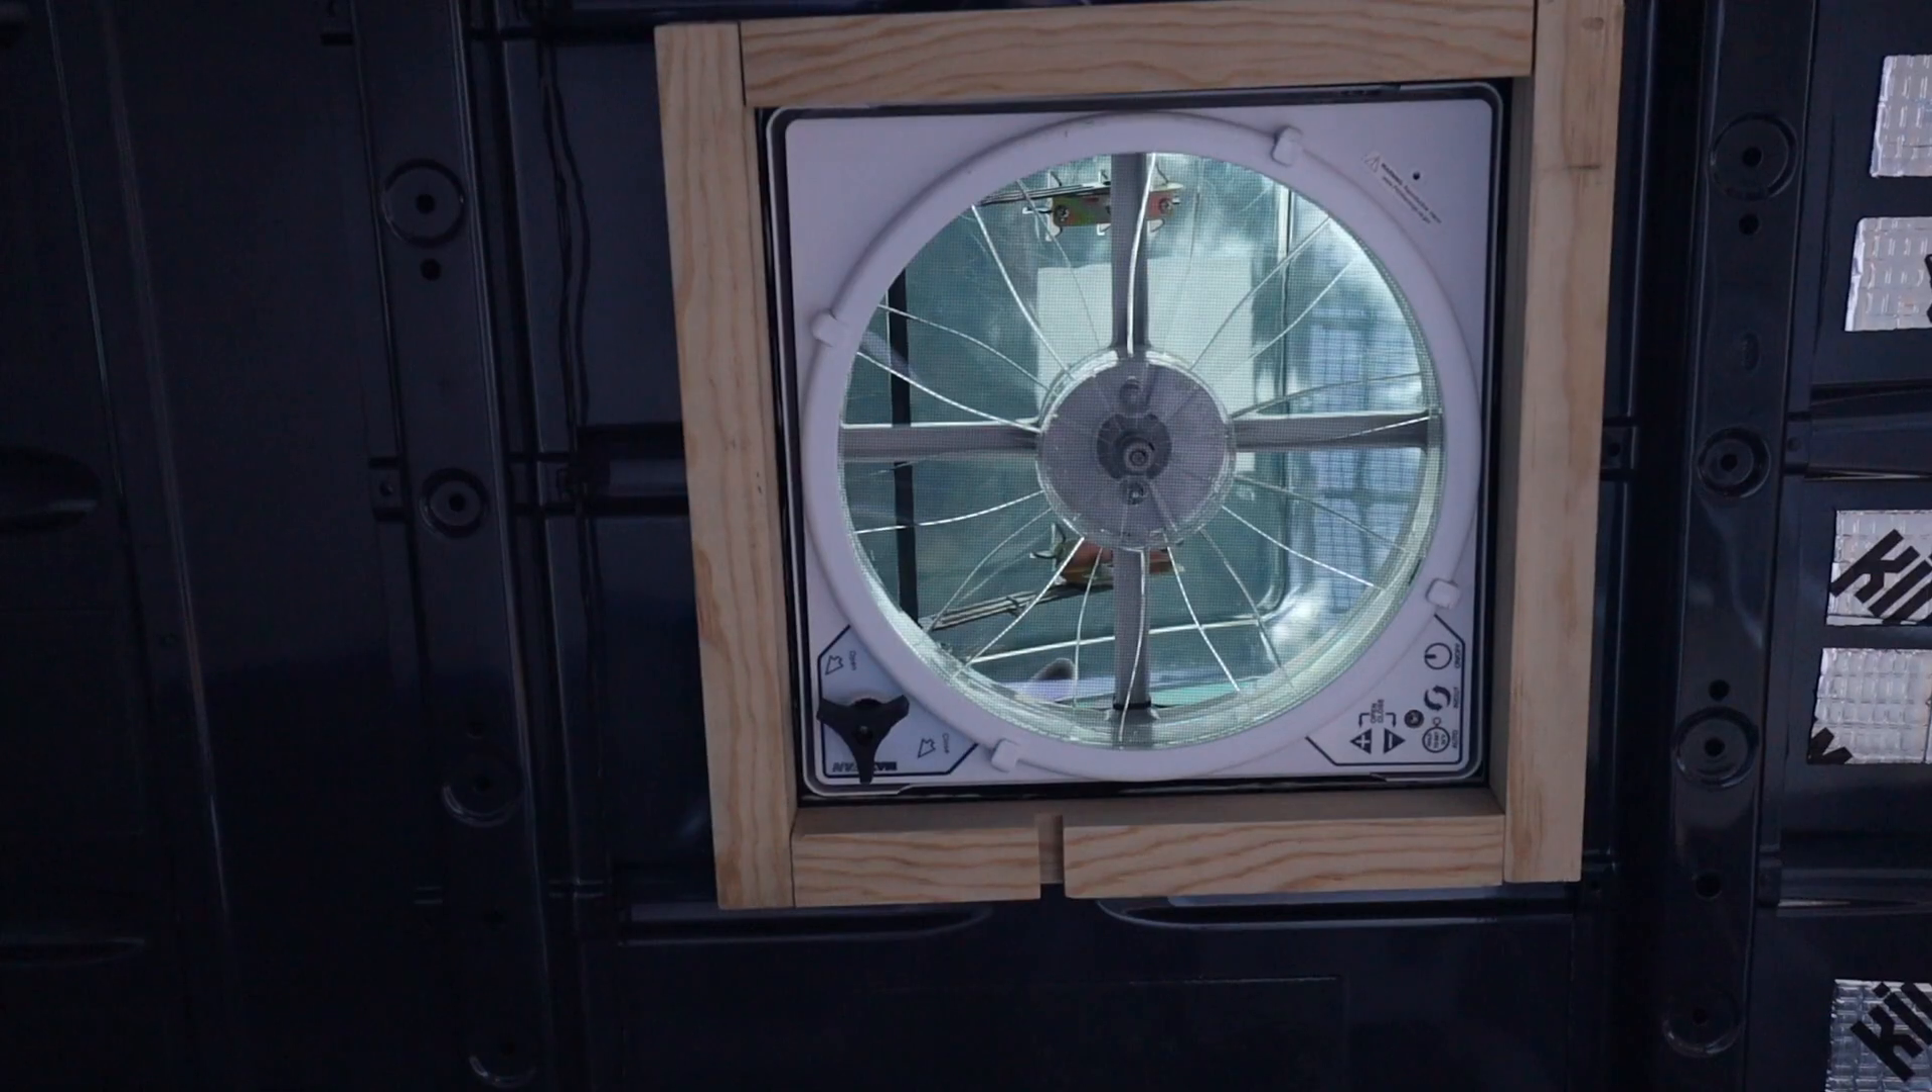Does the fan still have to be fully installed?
No.